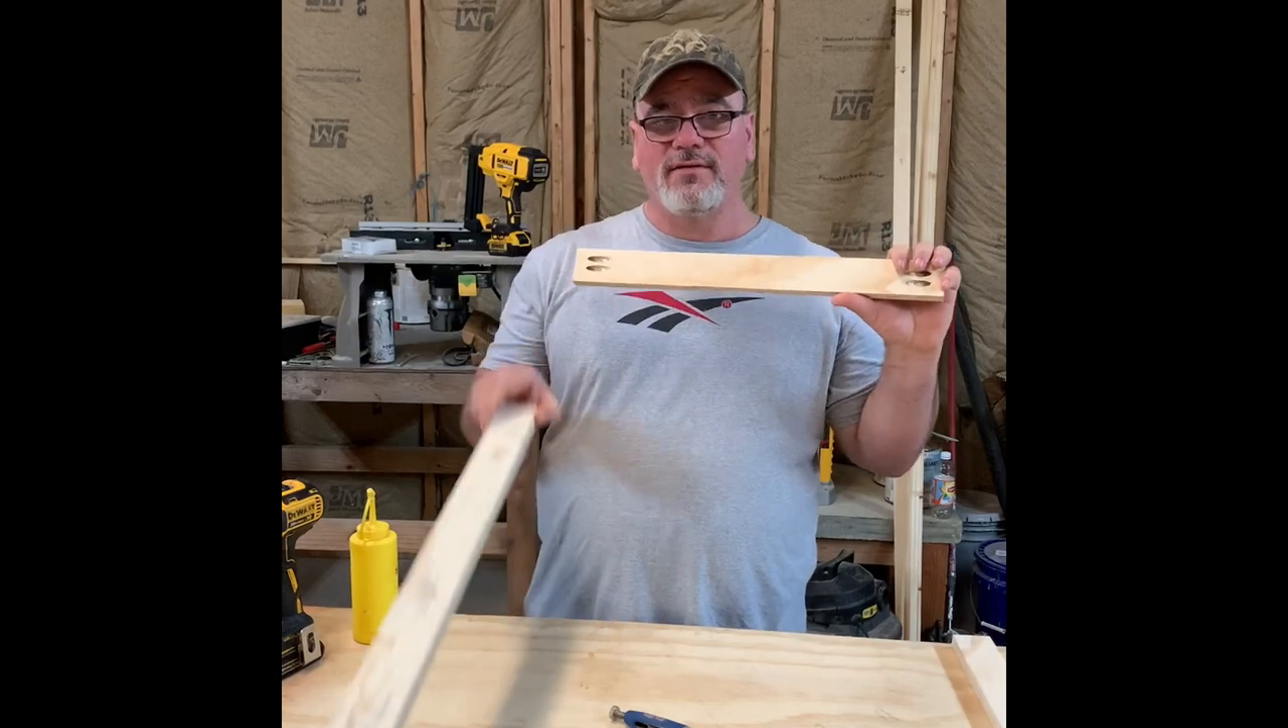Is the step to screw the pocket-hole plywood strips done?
No.